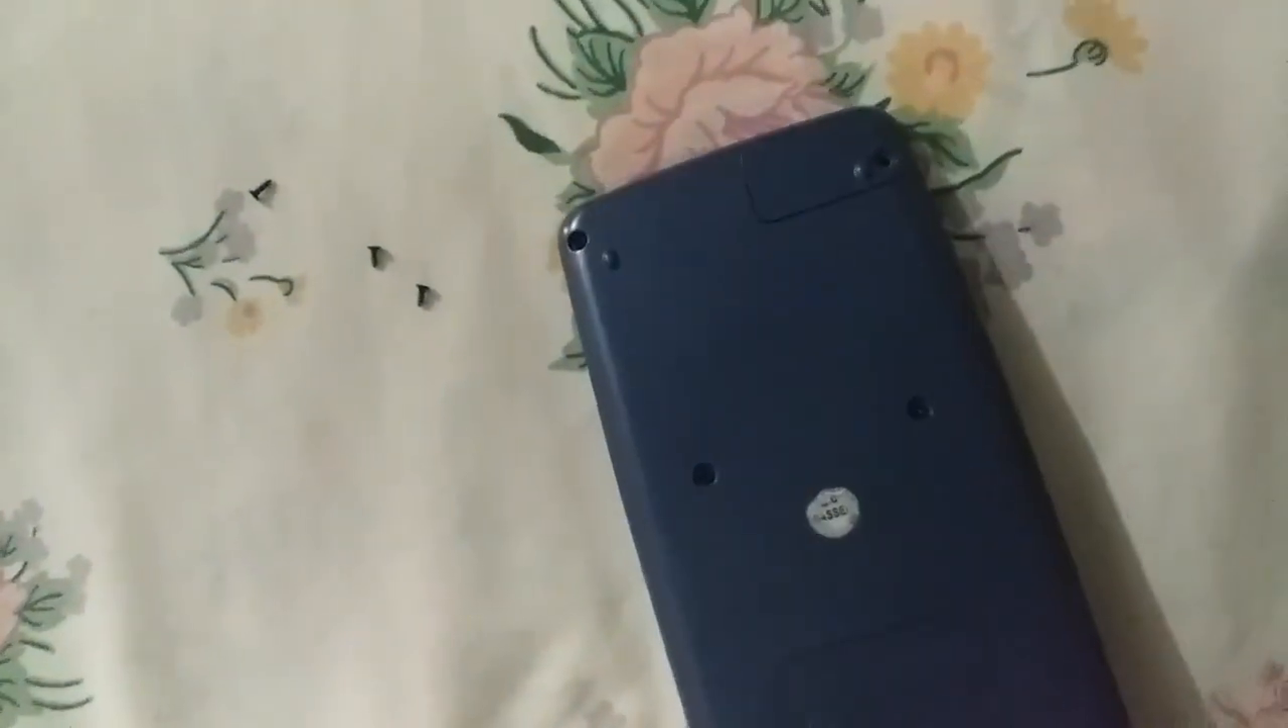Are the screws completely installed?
No.